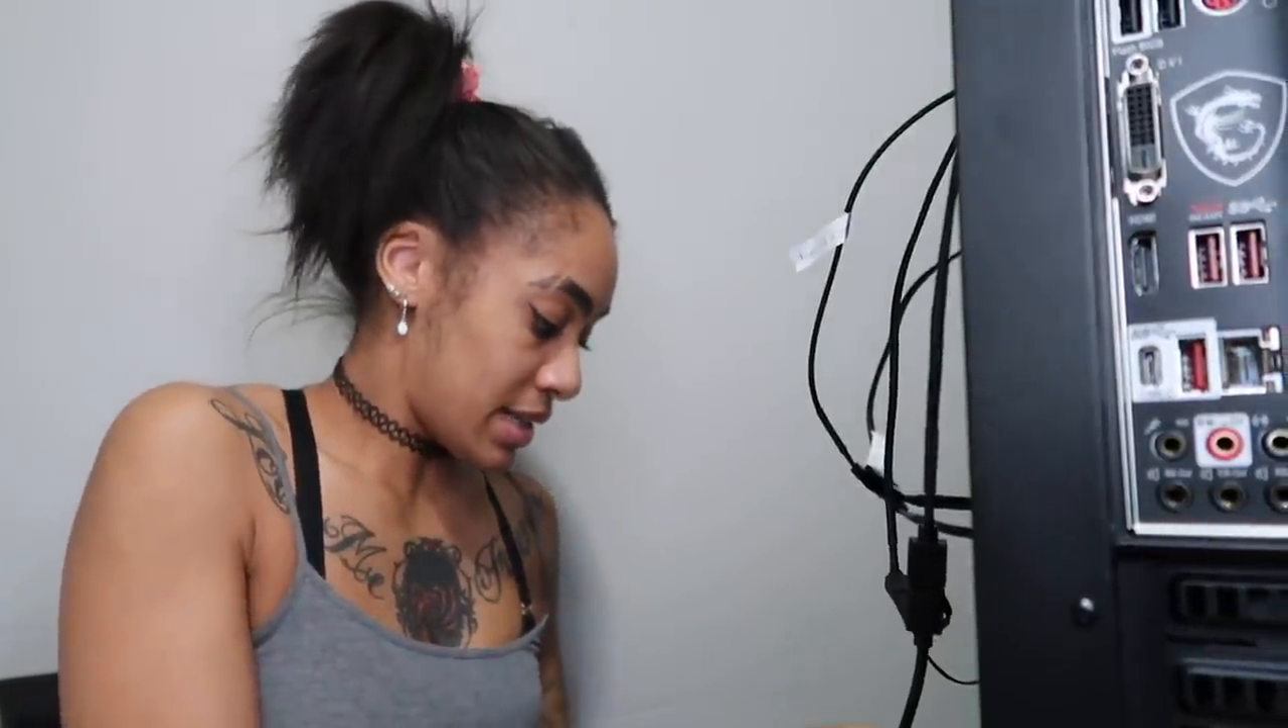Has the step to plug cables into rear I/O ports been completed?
No.